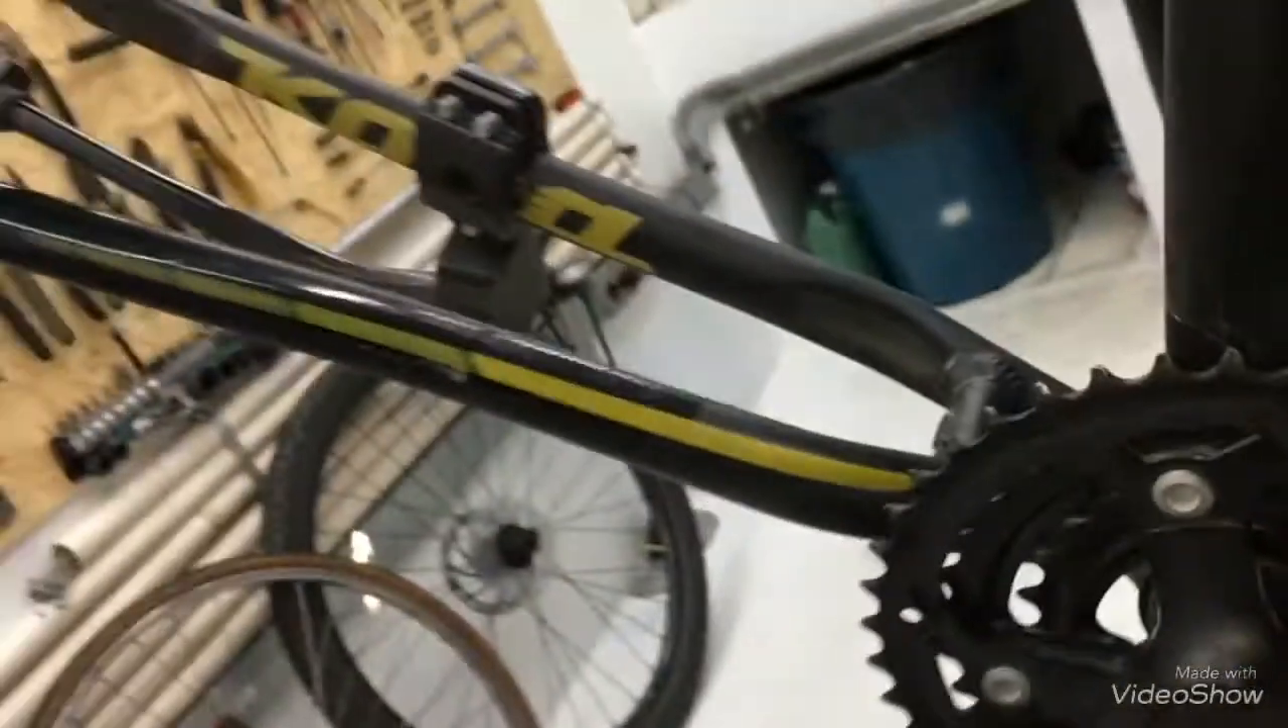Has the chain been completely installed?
No.